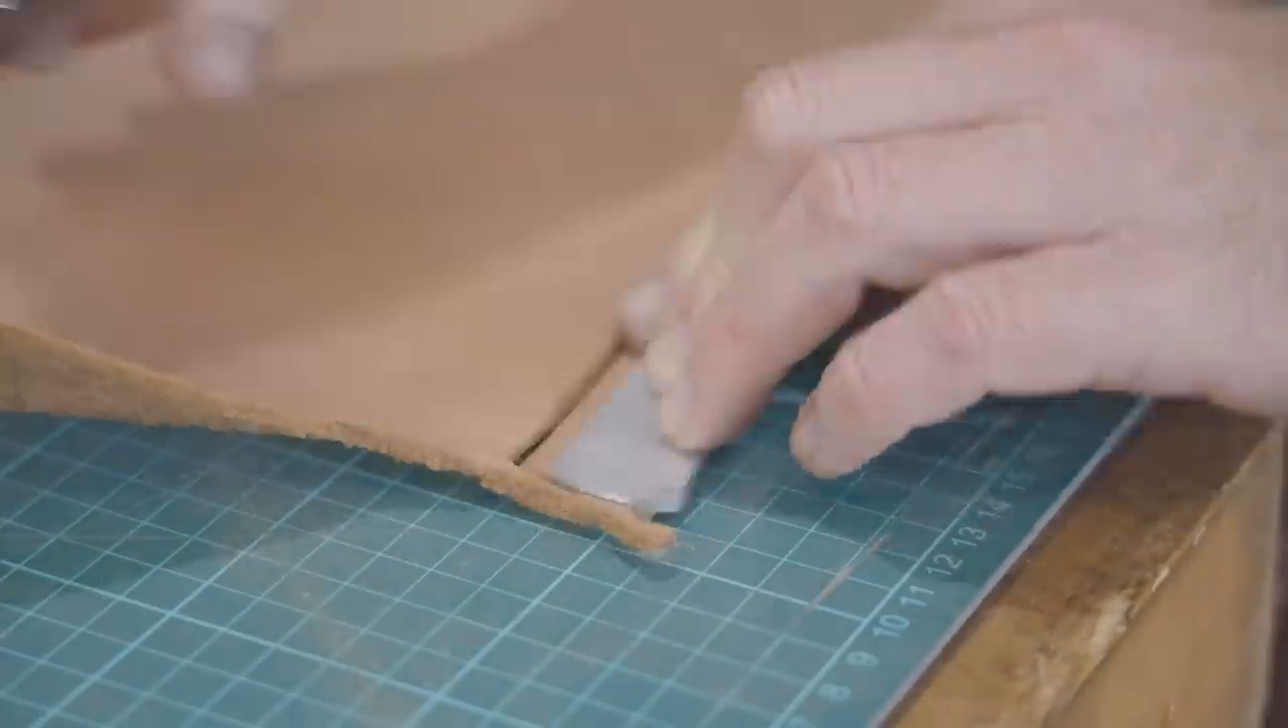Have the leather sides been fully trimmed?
No.